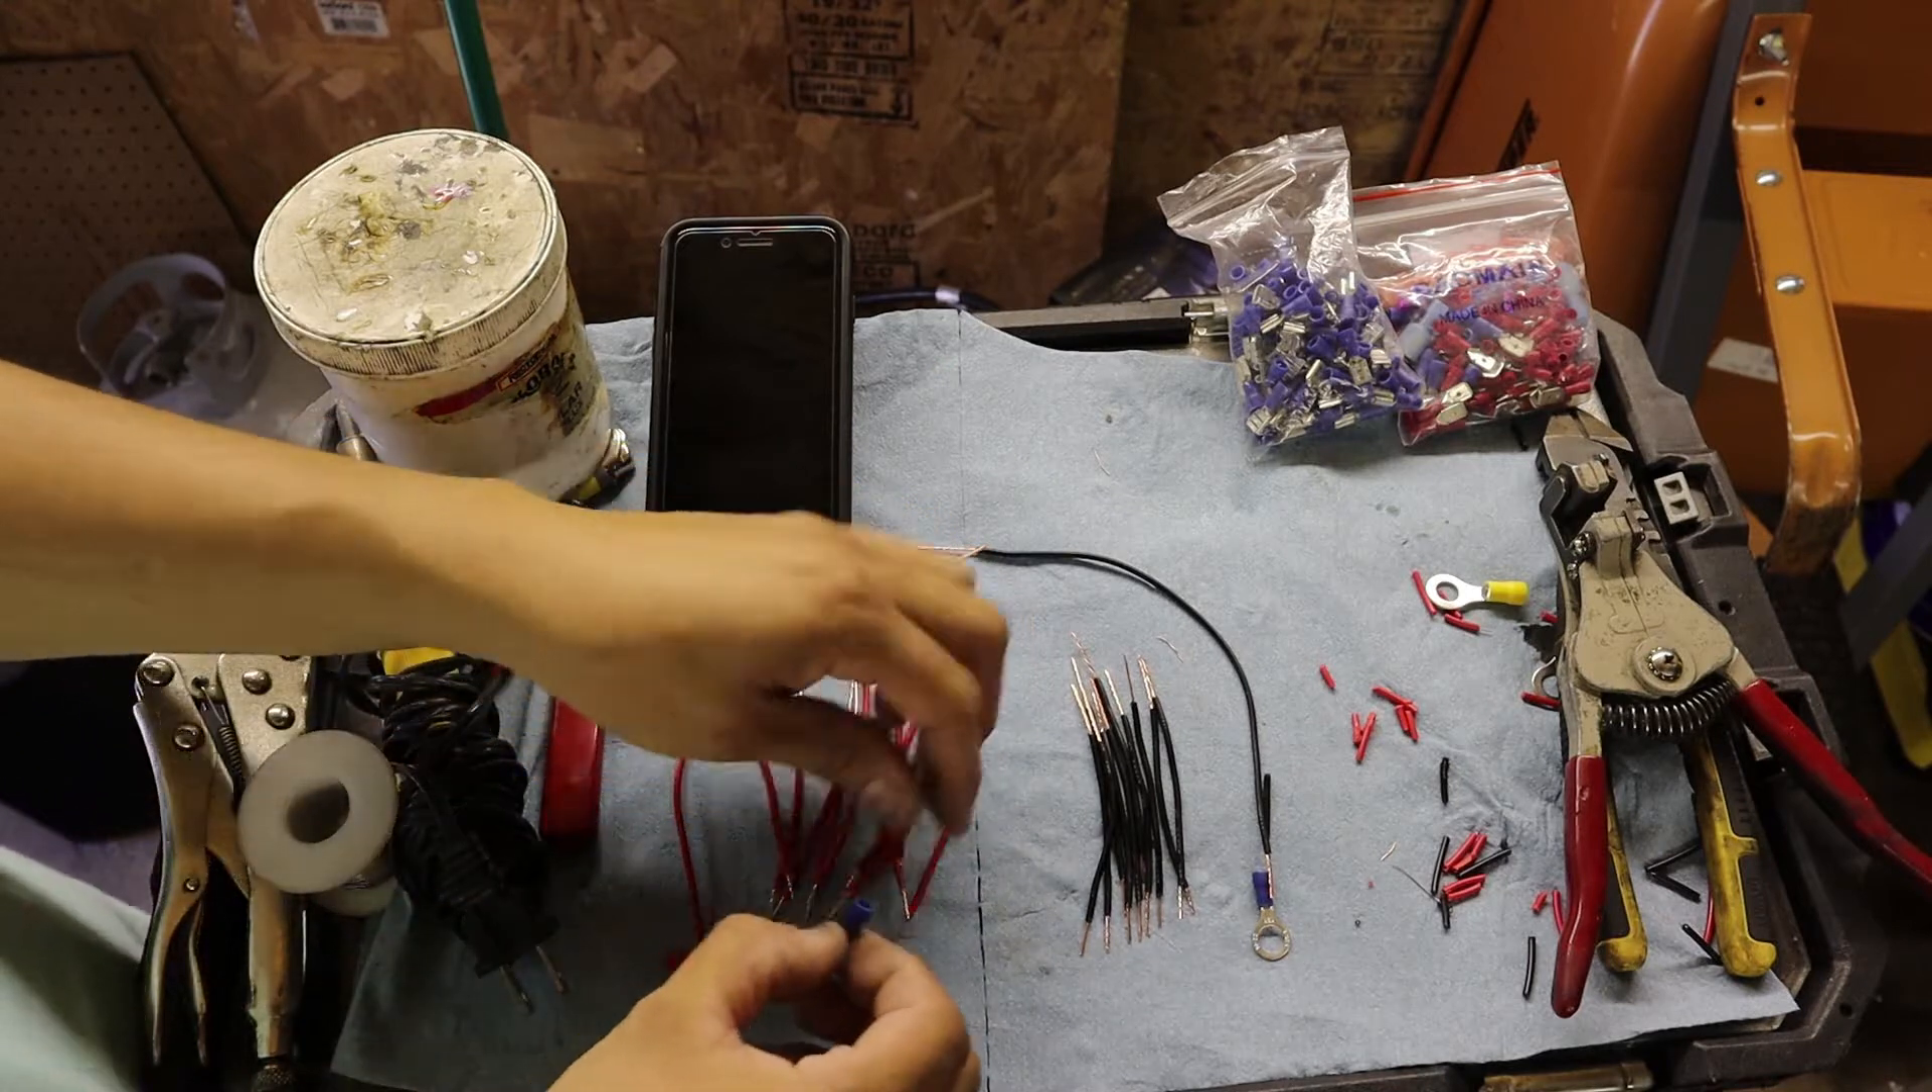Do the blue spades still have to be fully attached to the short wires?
Yes.